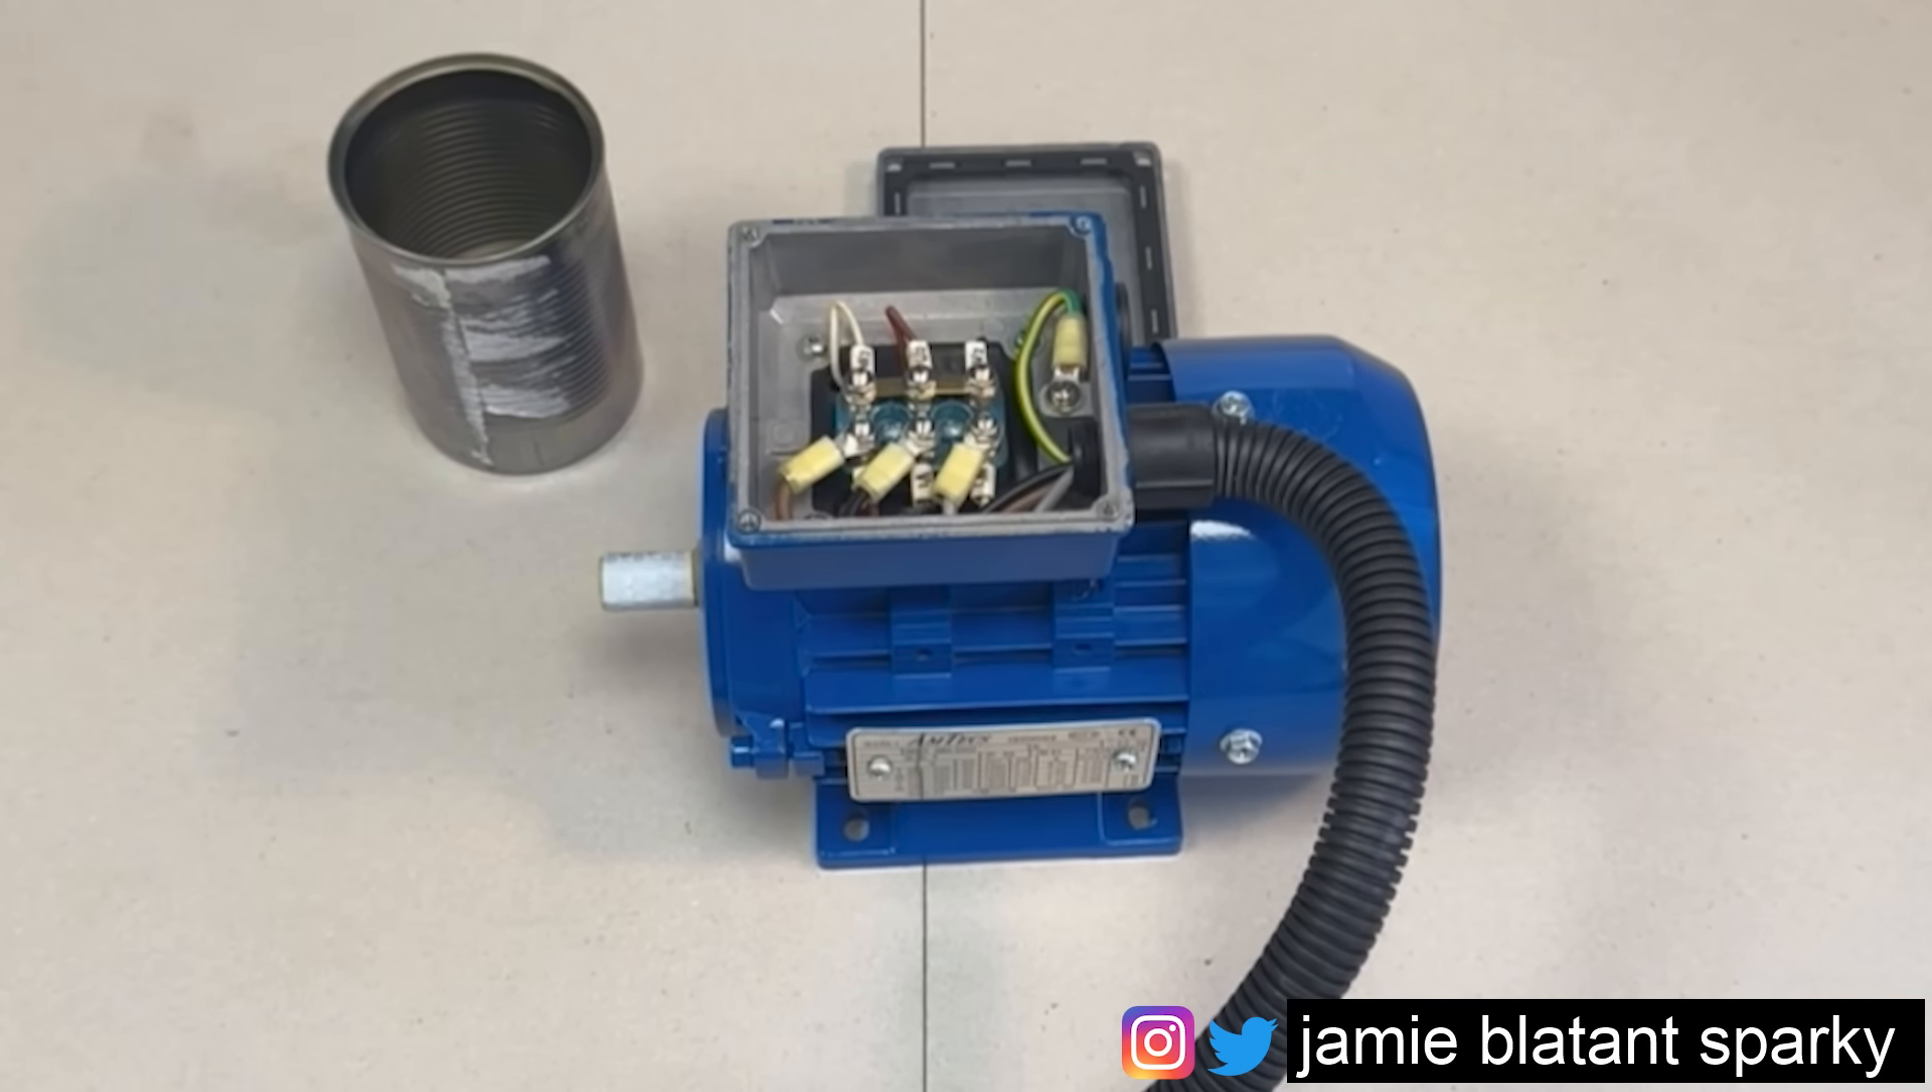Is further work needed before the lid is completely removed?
No.